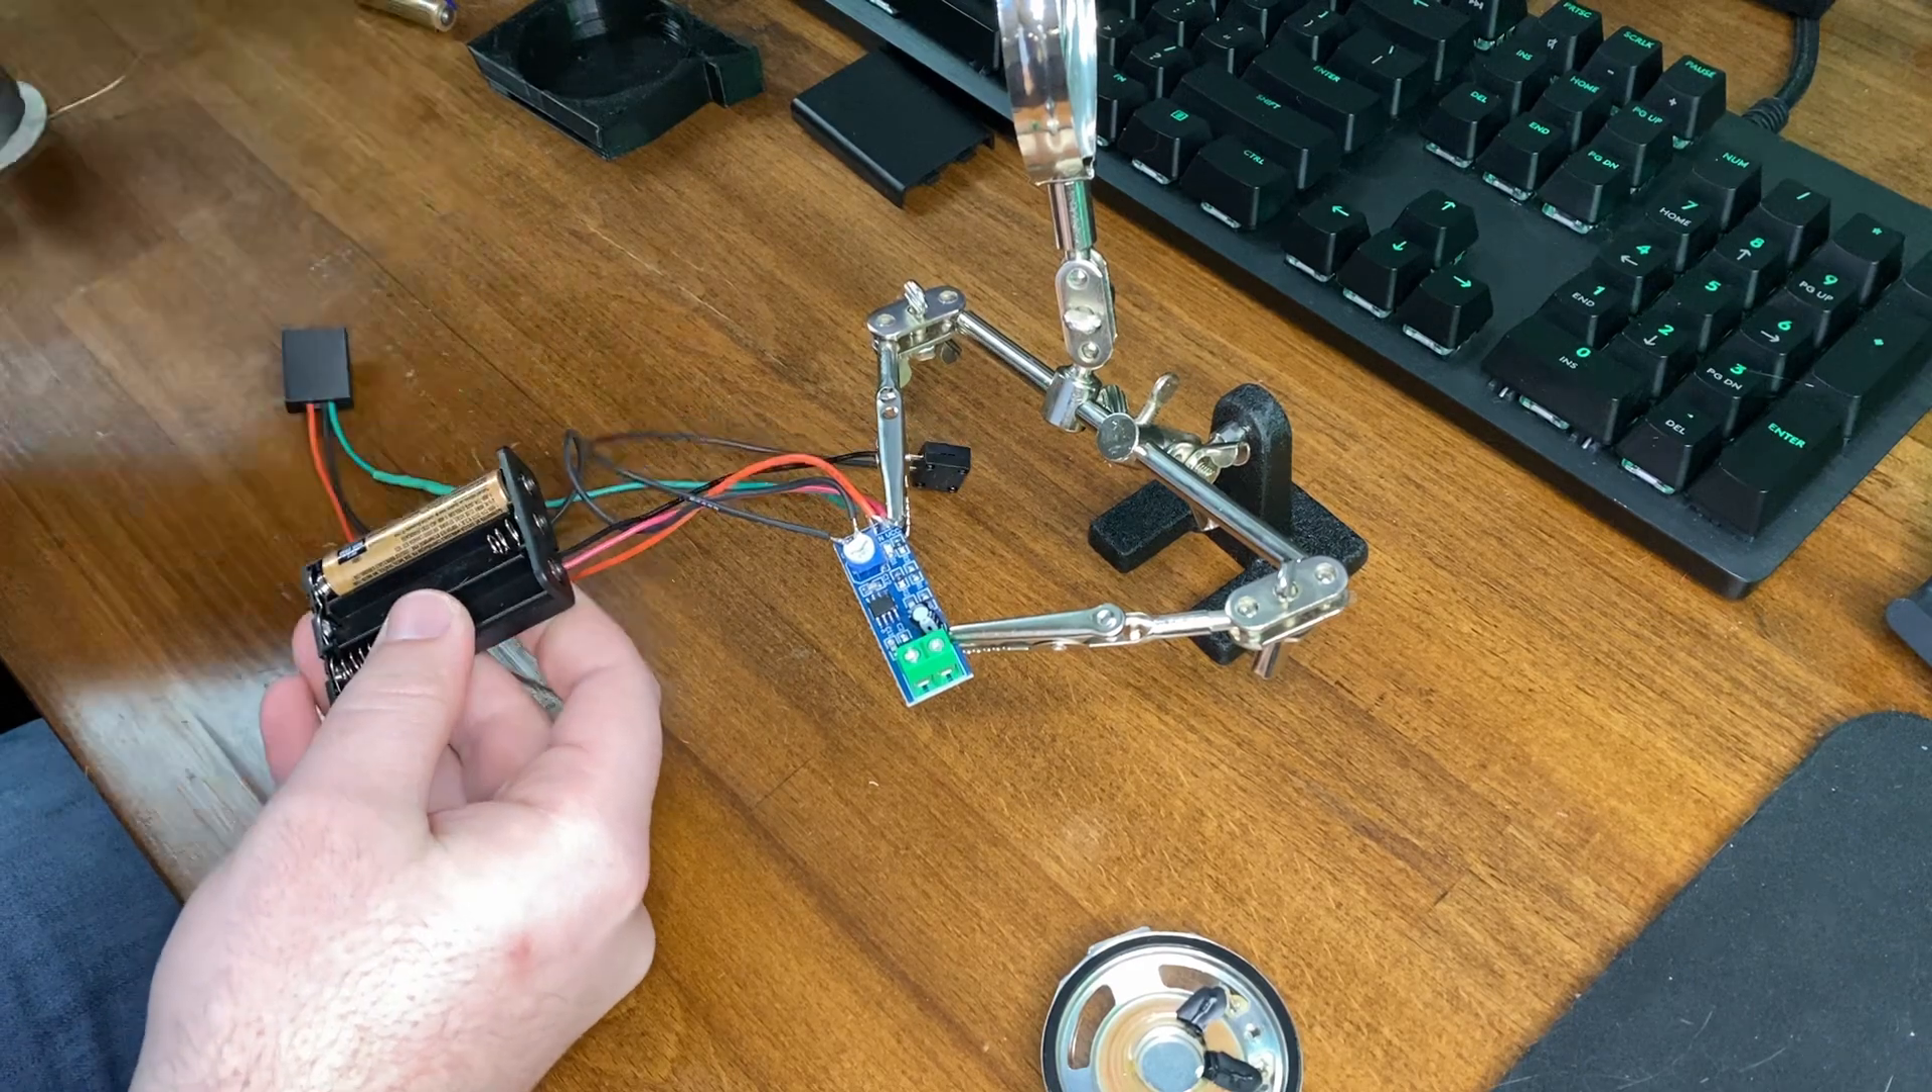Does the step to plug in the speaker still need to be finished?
Yes.